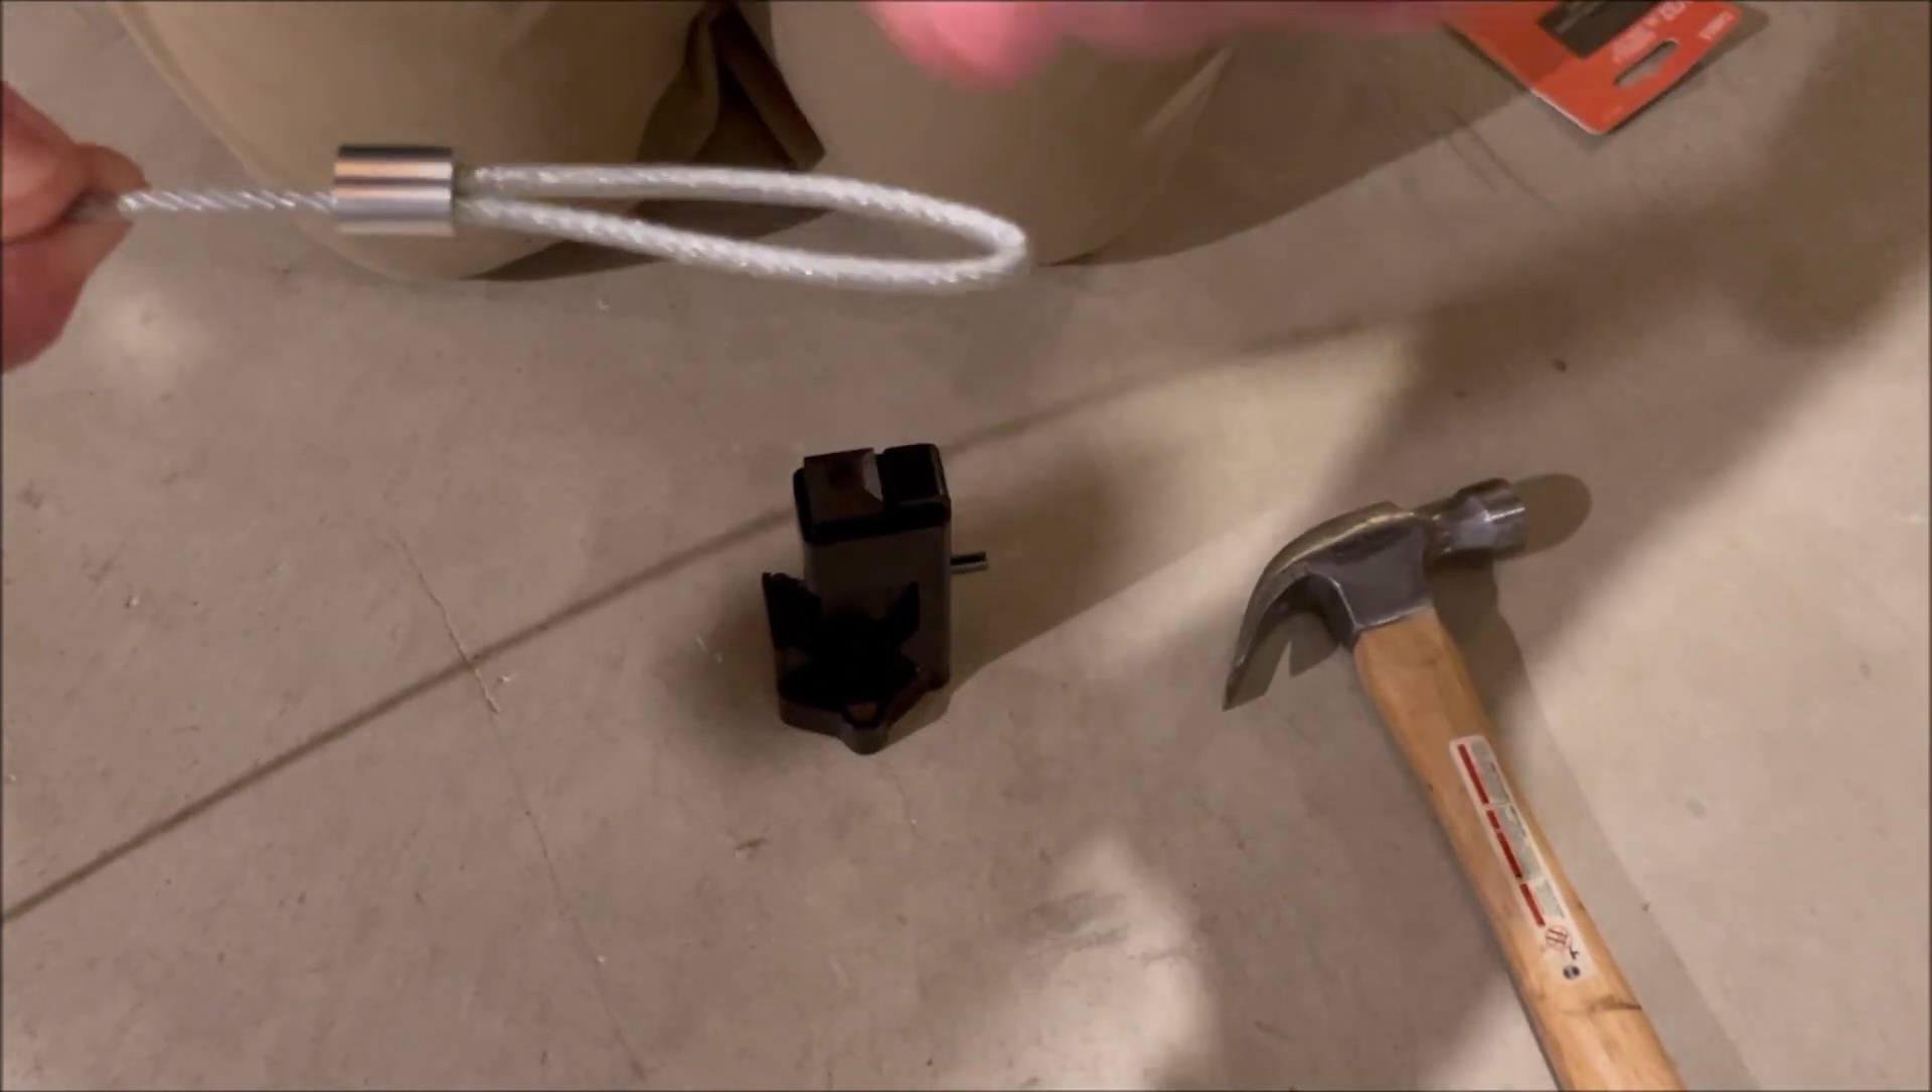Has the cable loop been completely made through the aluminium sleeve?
Yes.